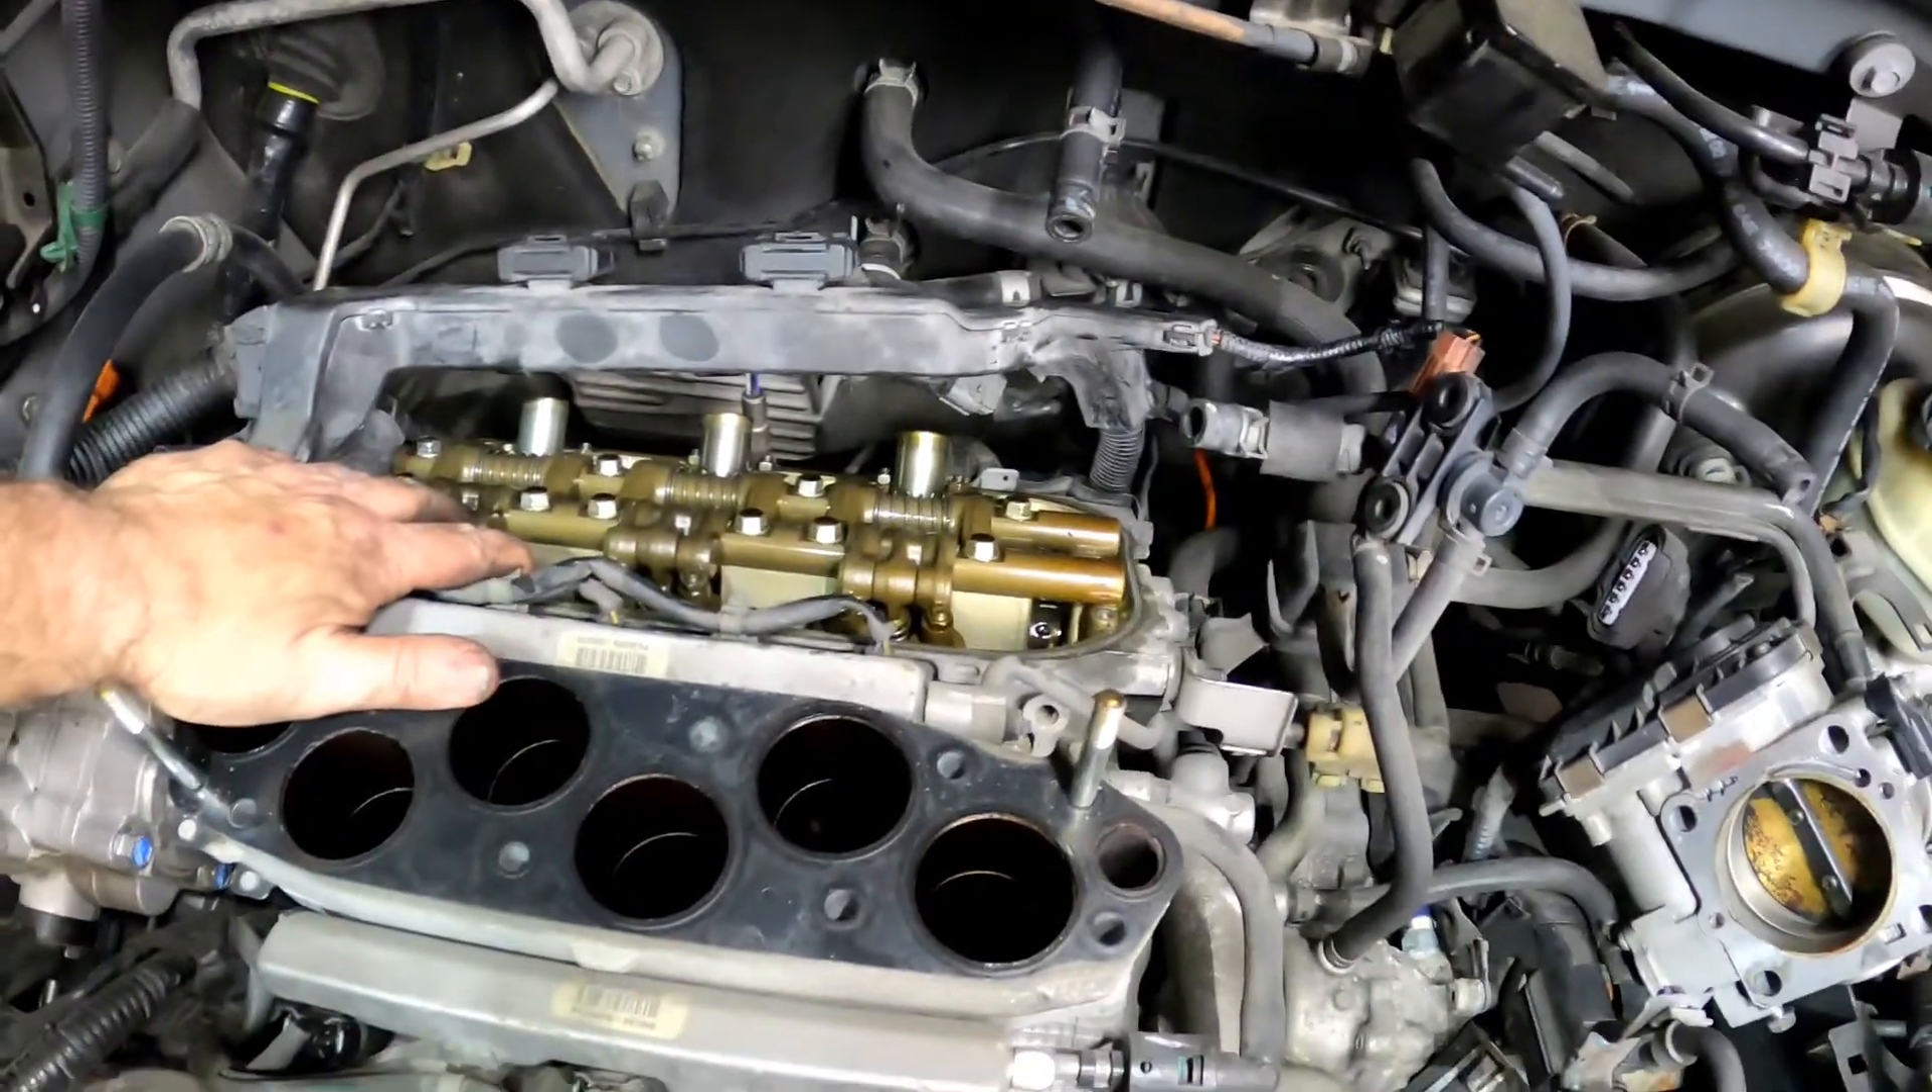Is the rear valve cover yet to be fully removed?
No.